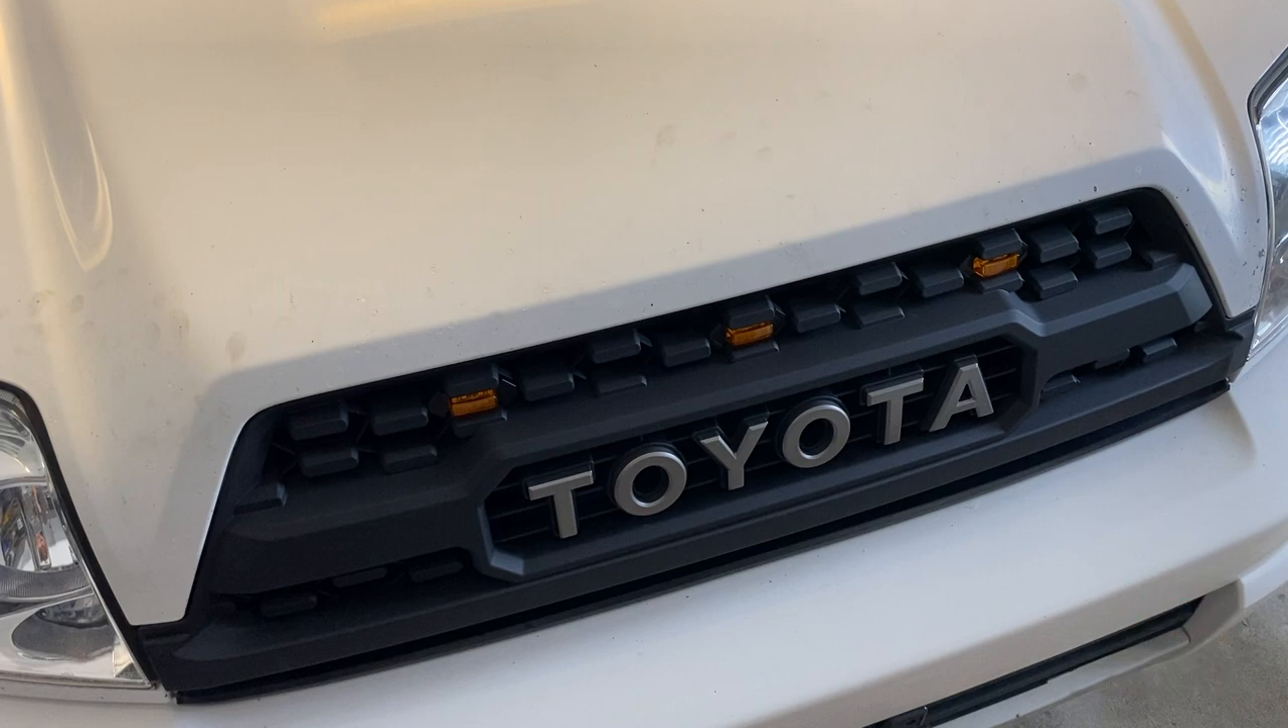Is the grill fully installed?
Yes.